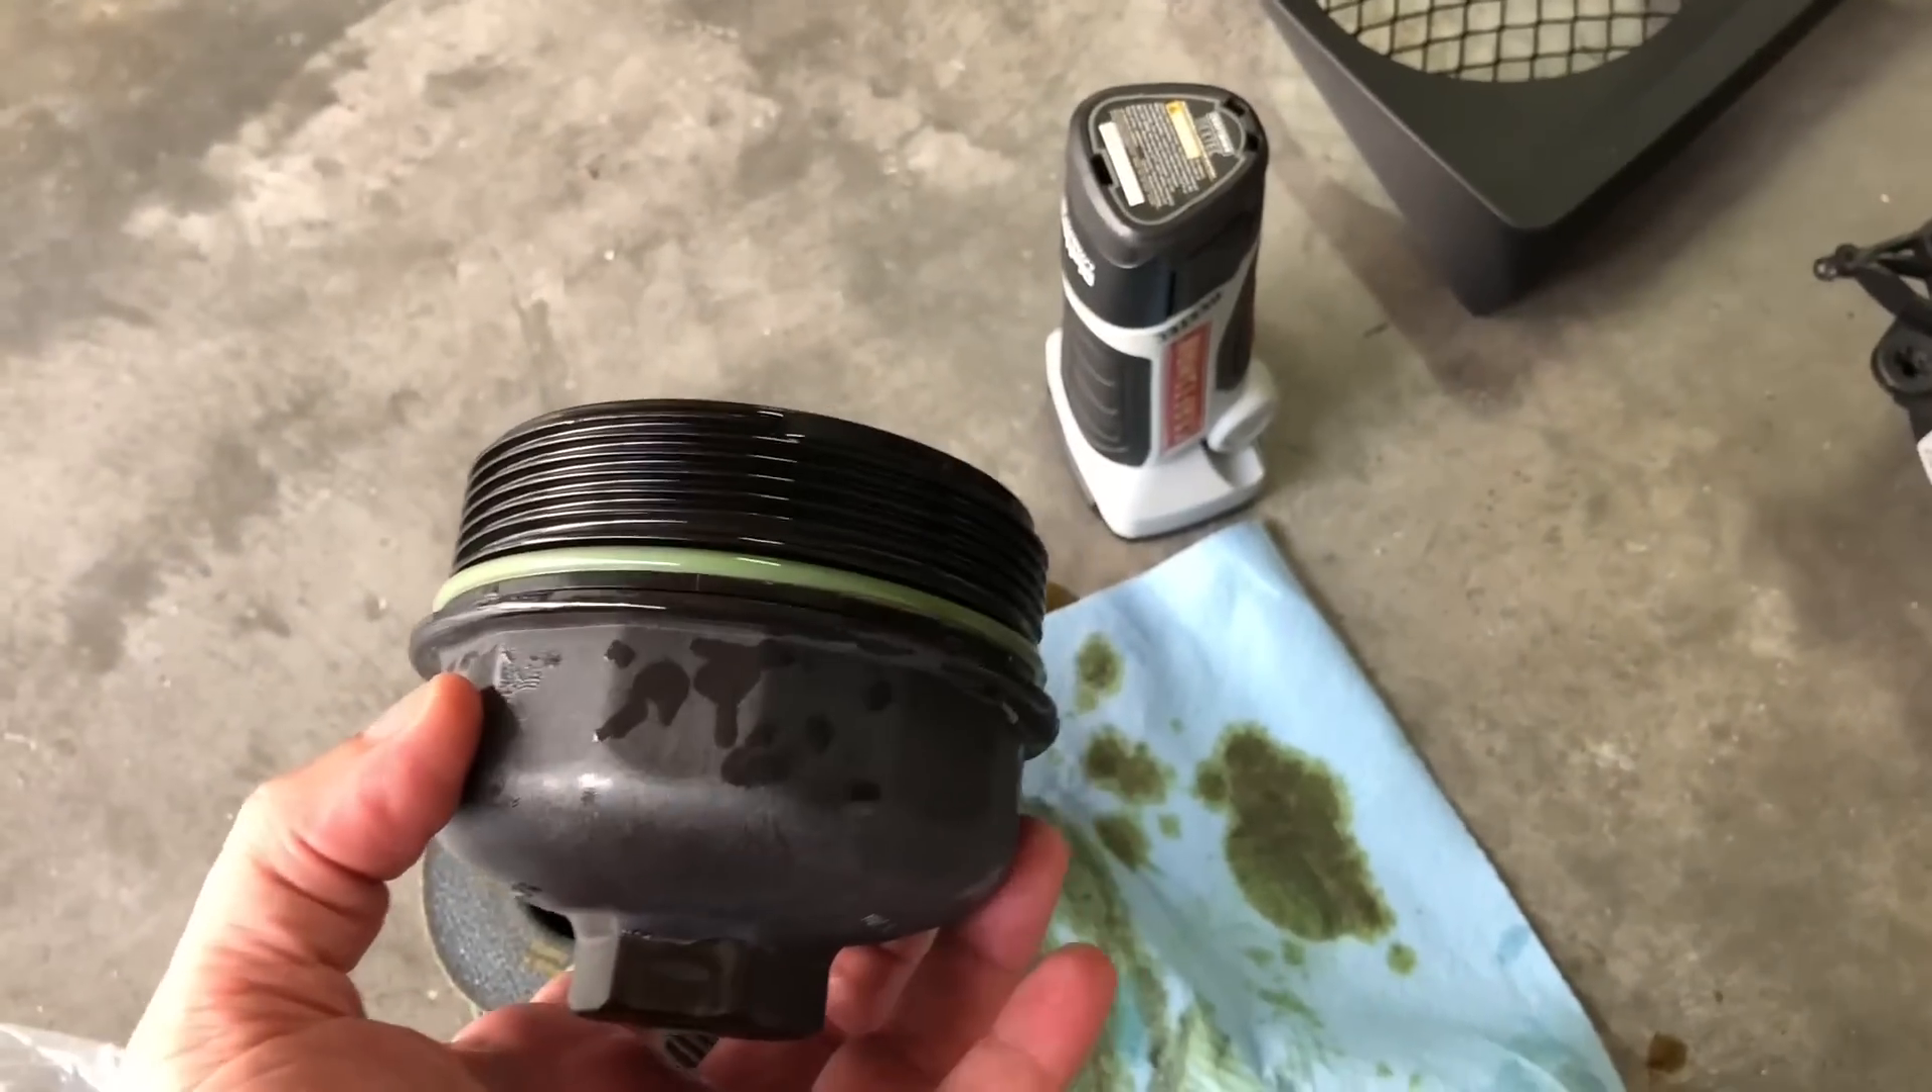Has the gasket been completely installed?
Yes.